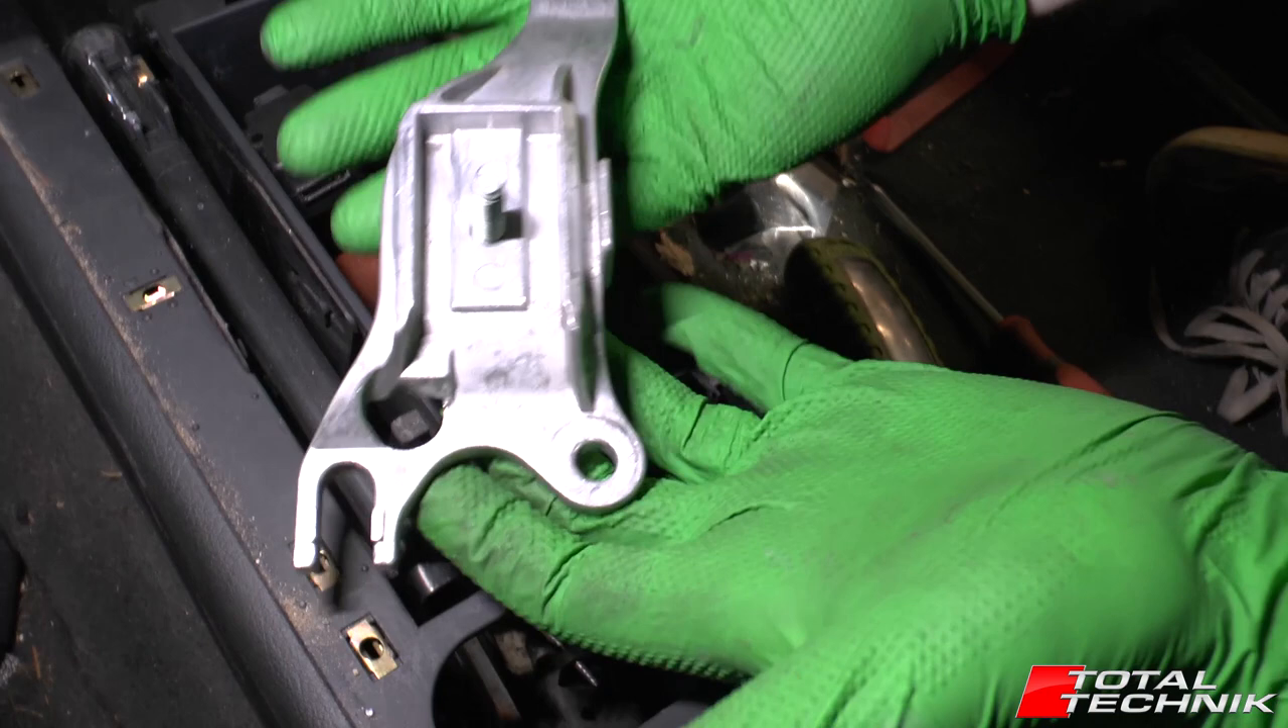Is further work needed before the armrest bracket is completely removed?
No.